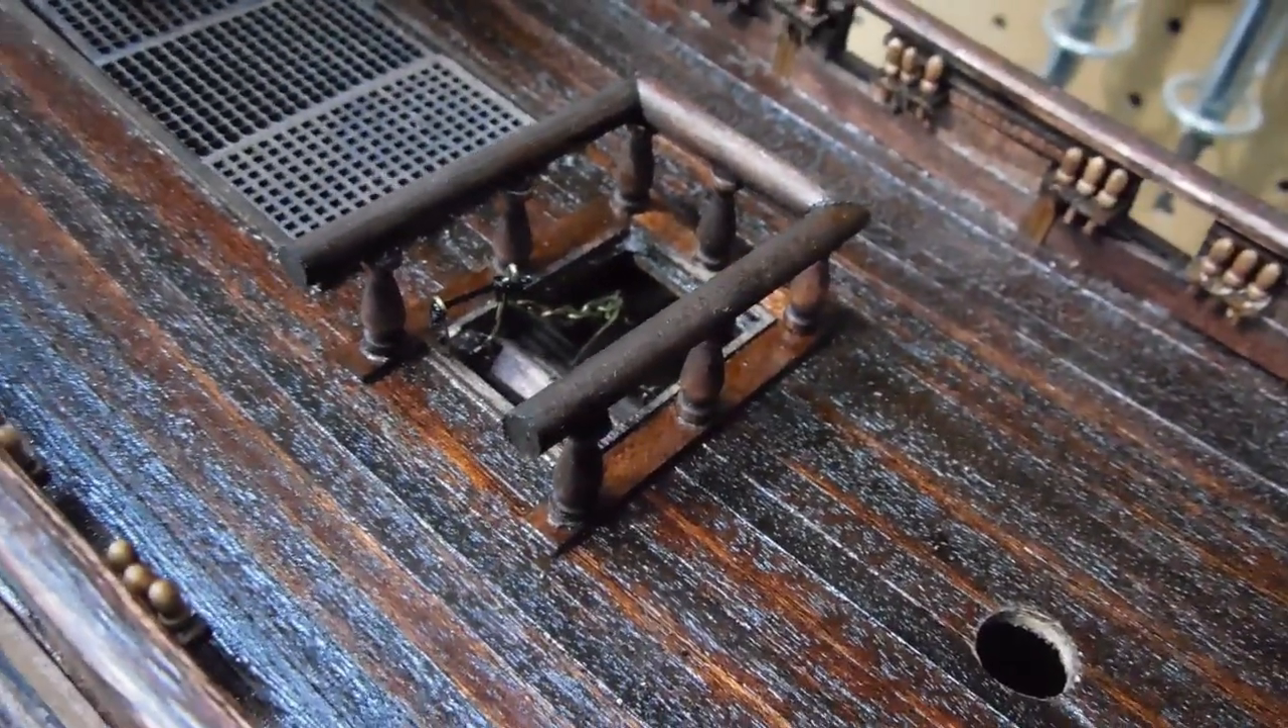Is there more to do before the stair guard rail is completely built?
No.